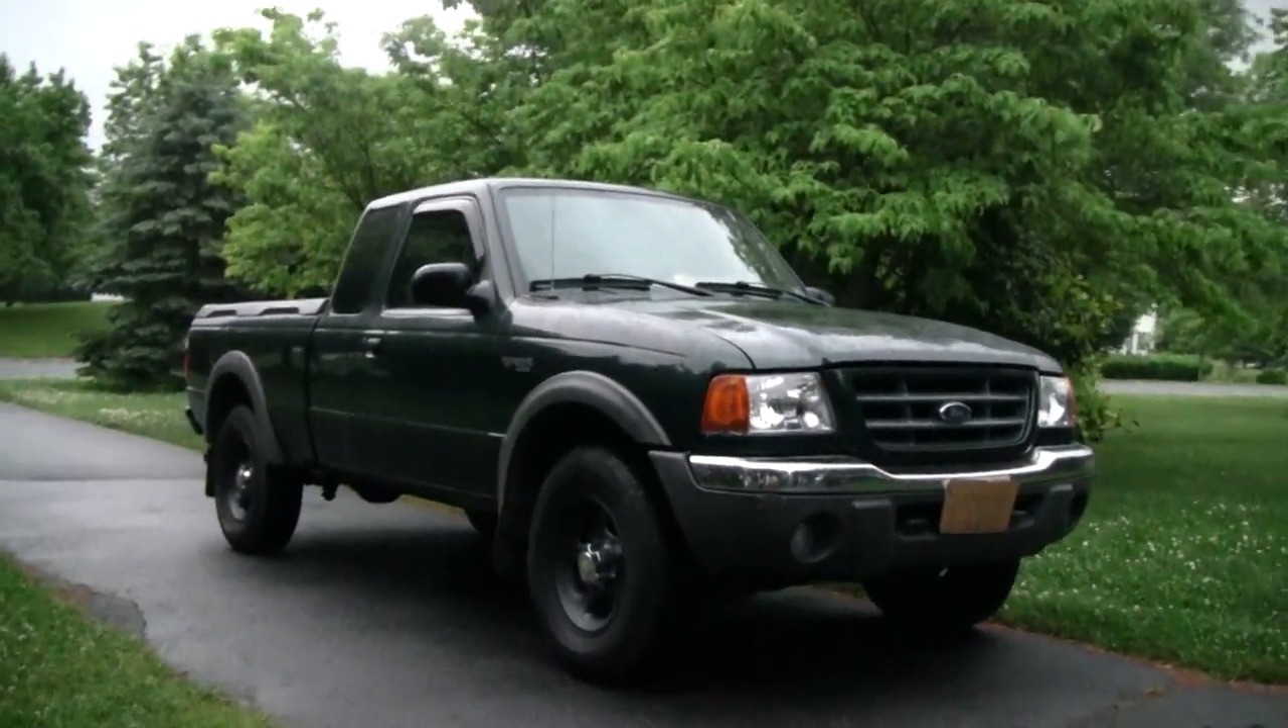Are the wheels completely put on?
Yes.